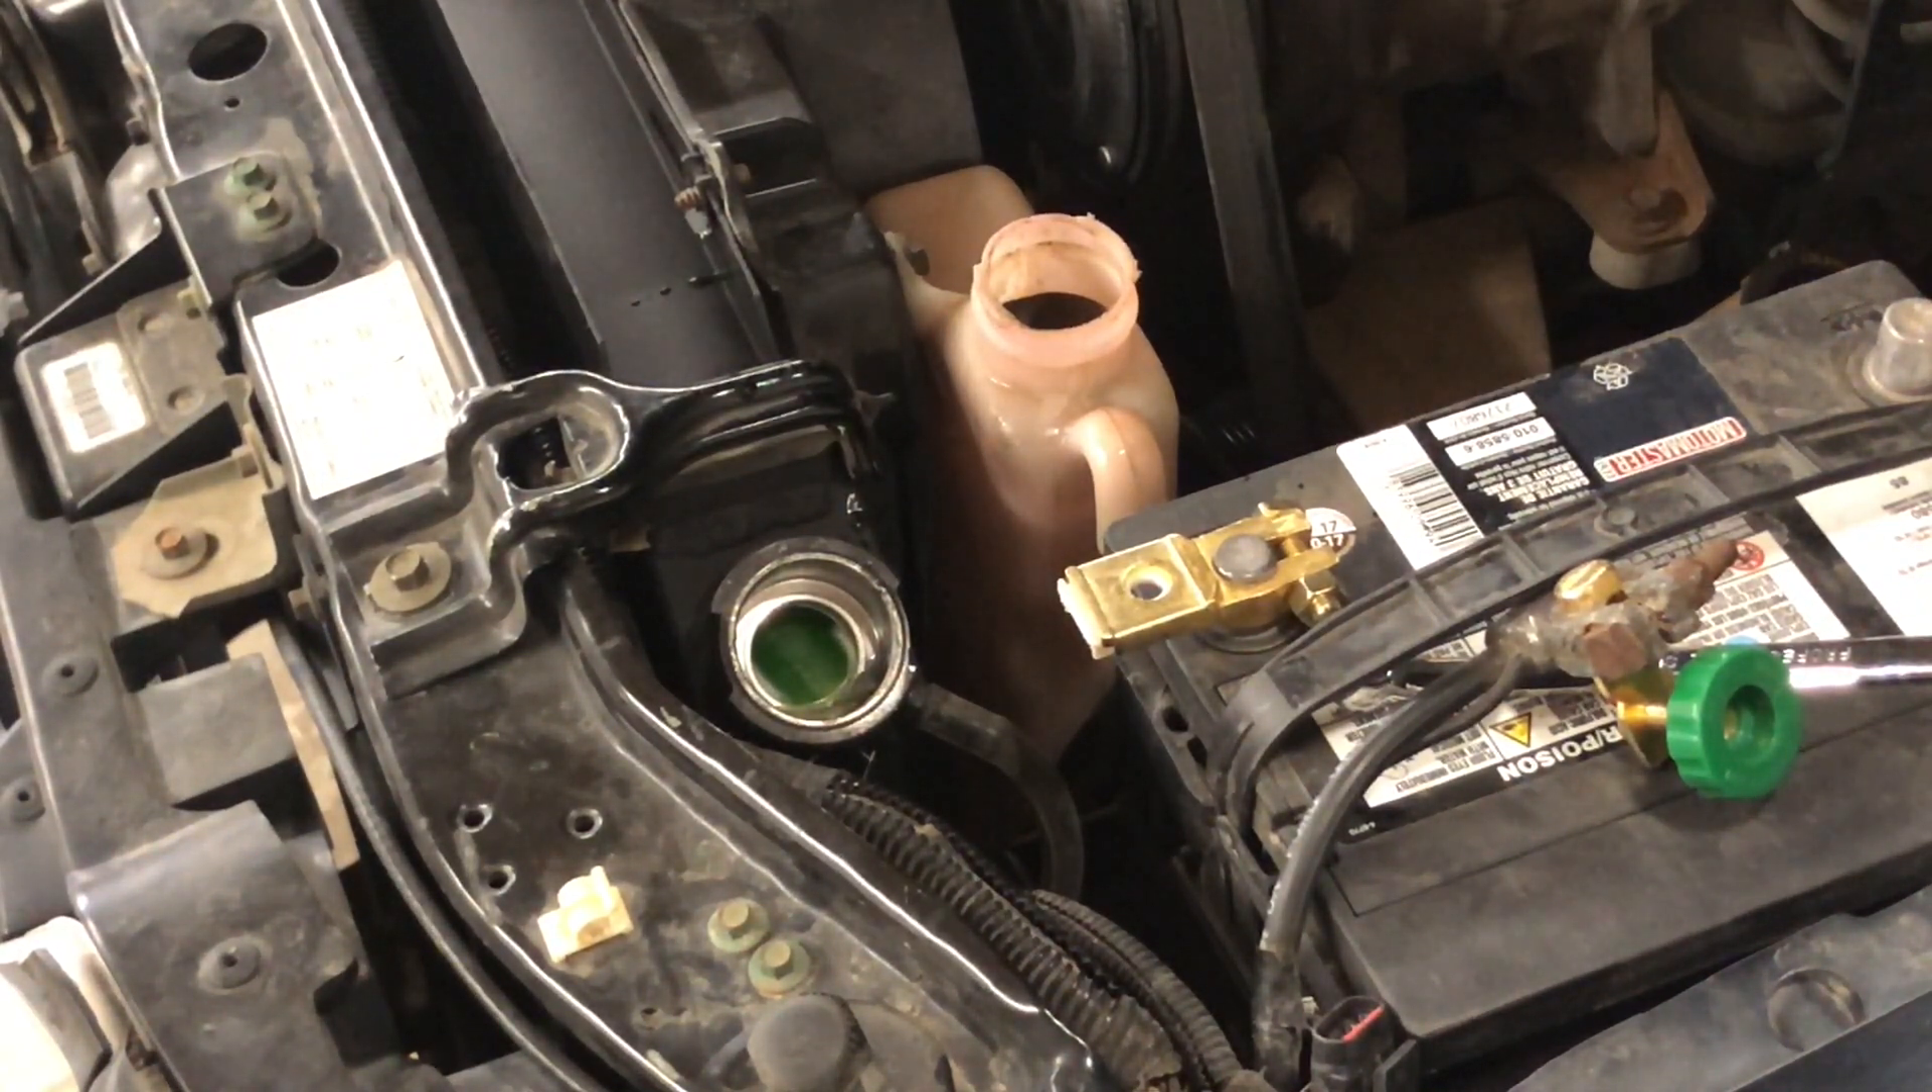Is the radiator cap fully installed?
No.